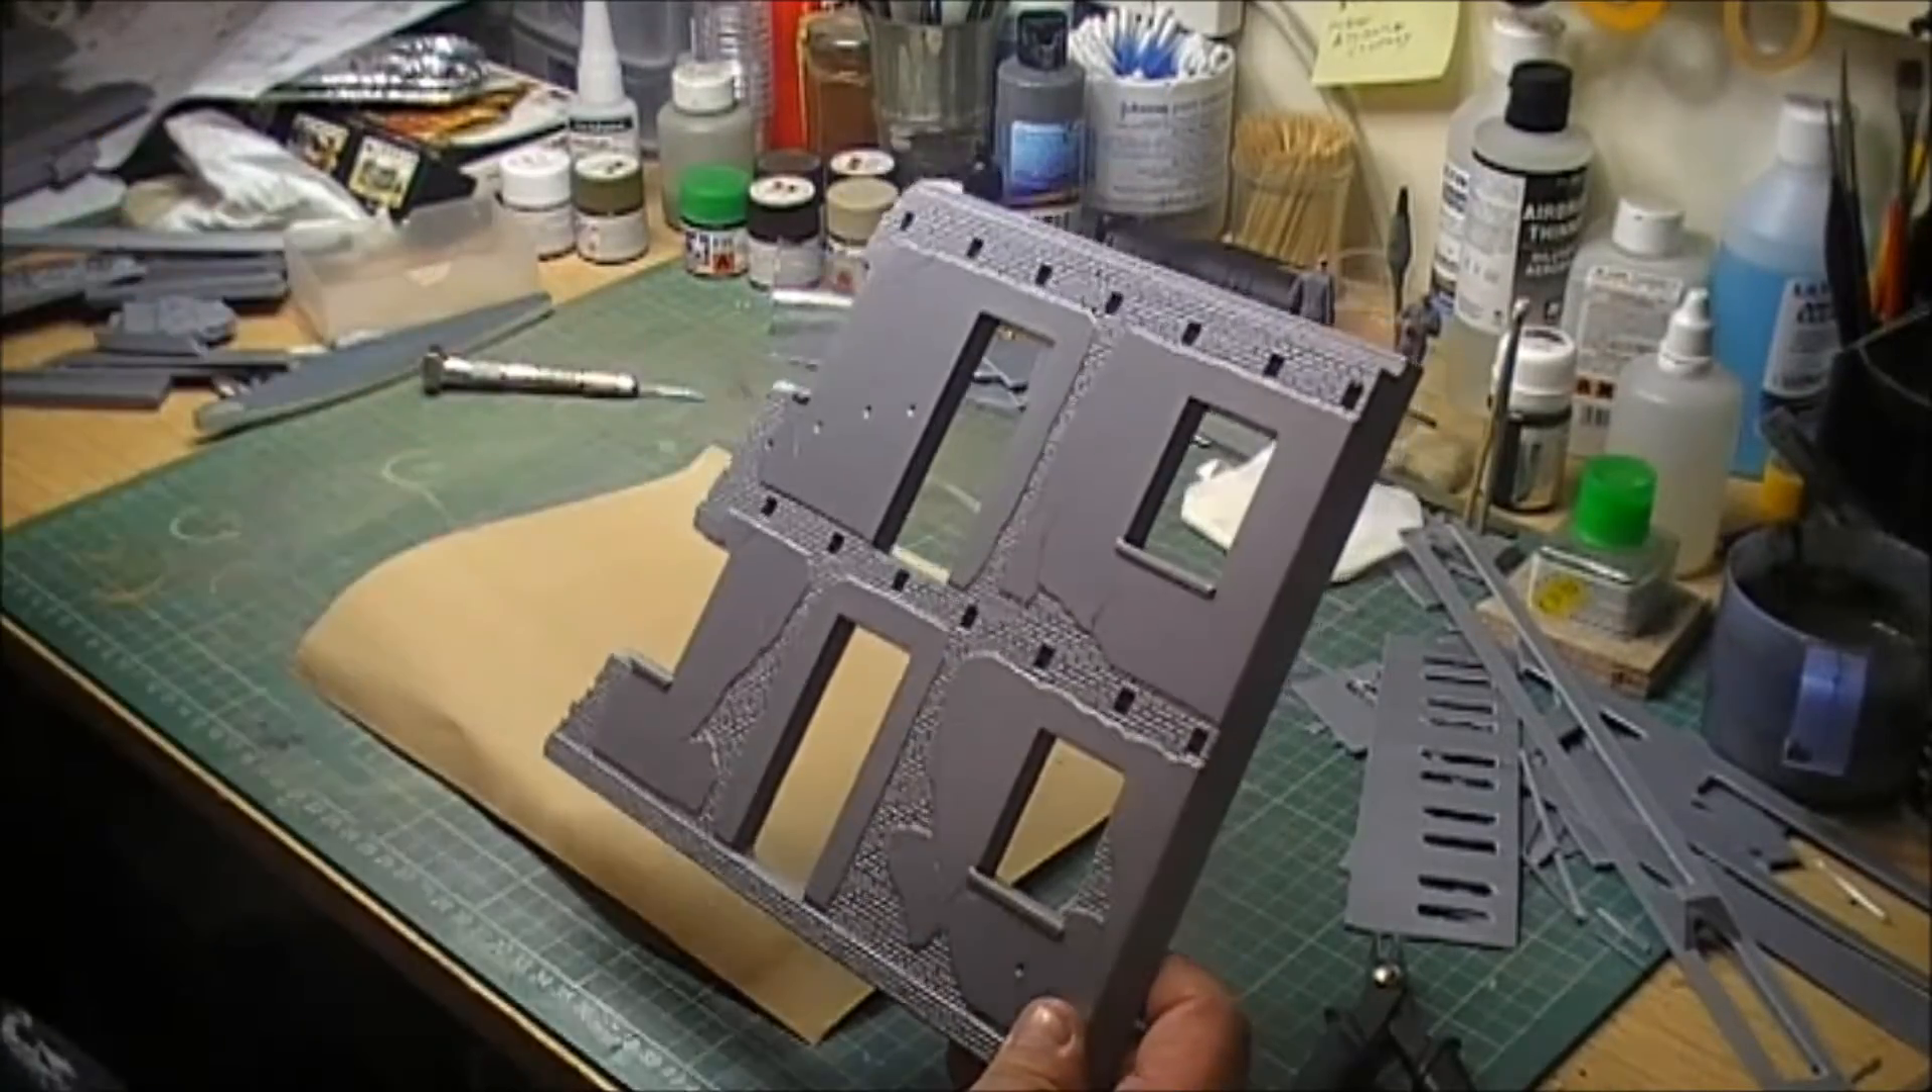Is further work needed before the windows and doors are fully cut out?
No.